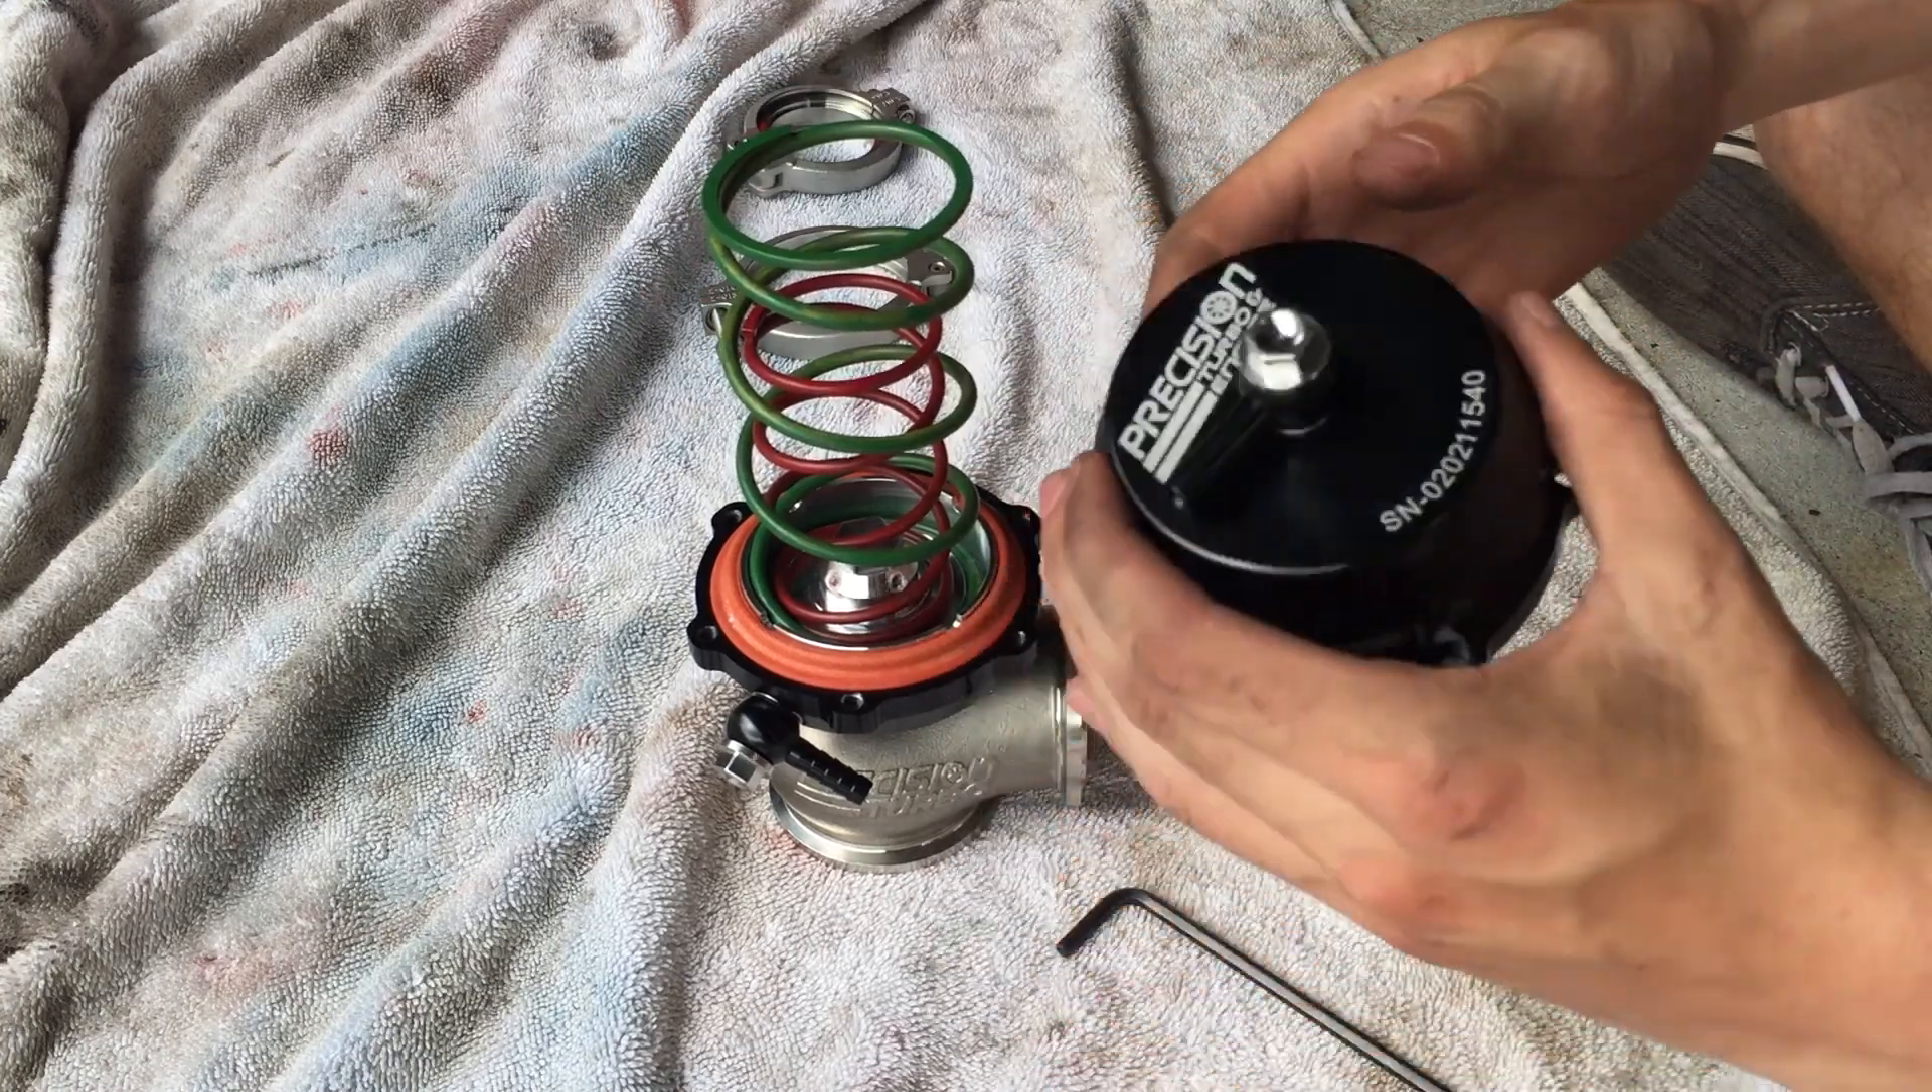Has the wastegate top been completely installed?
No.